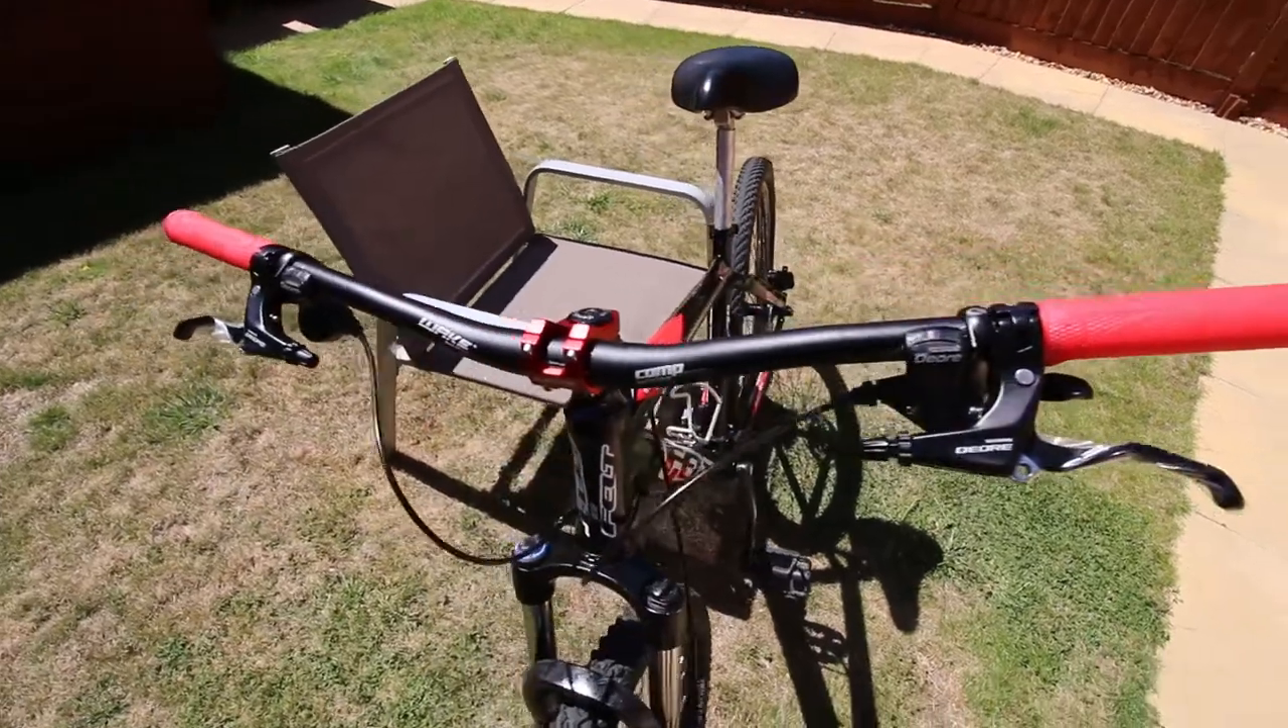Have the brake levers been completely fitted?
Yes.